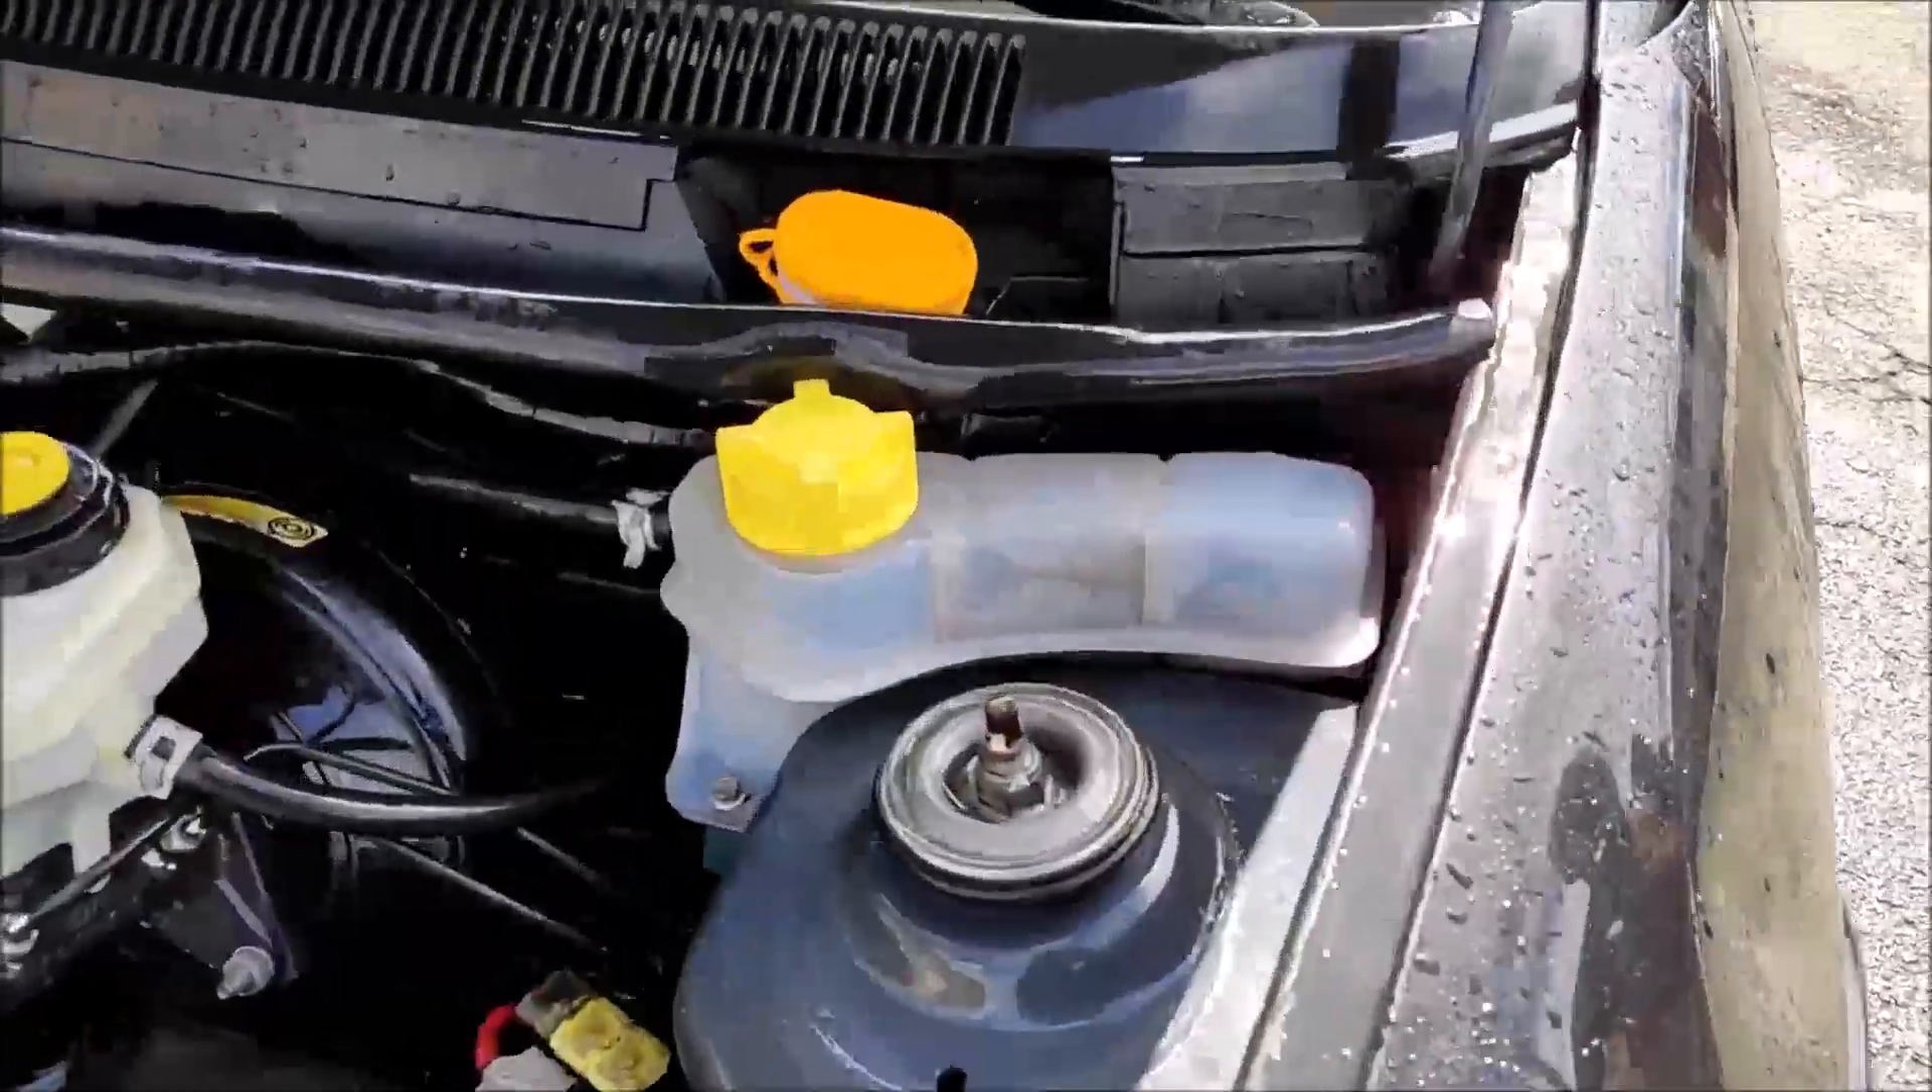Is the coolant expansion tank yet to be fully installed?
No.